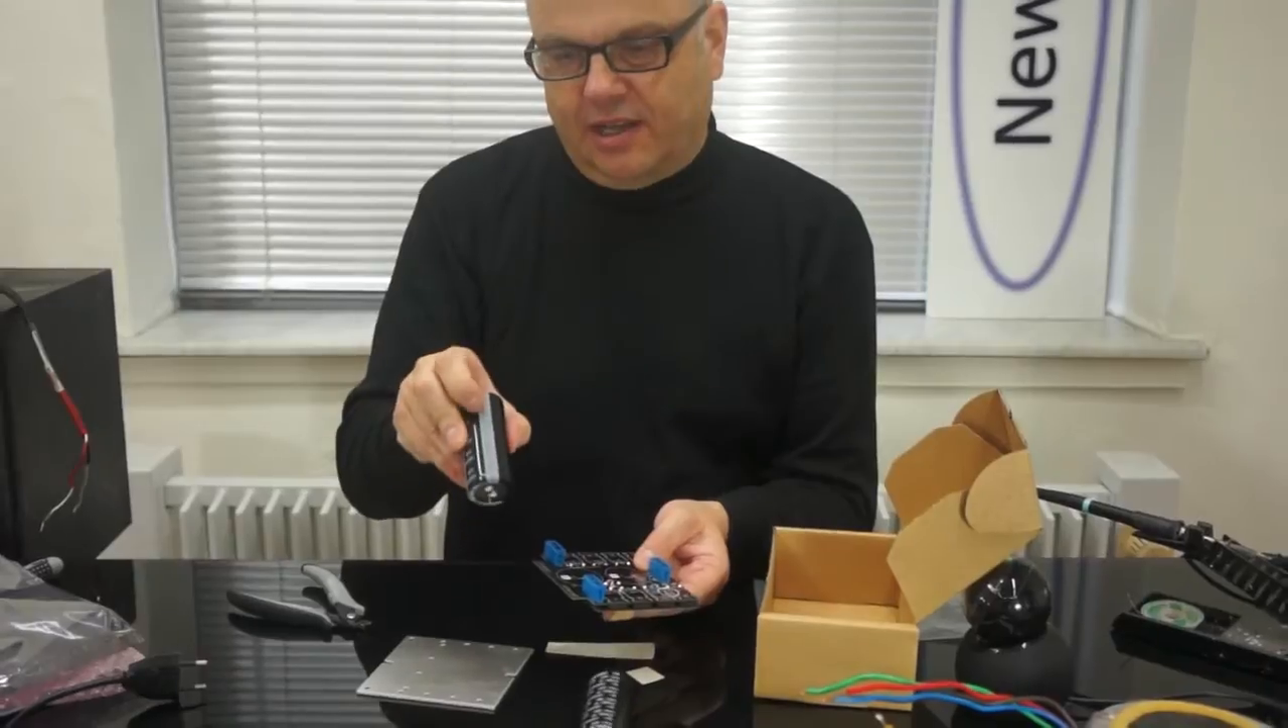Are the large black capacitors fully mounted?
No.